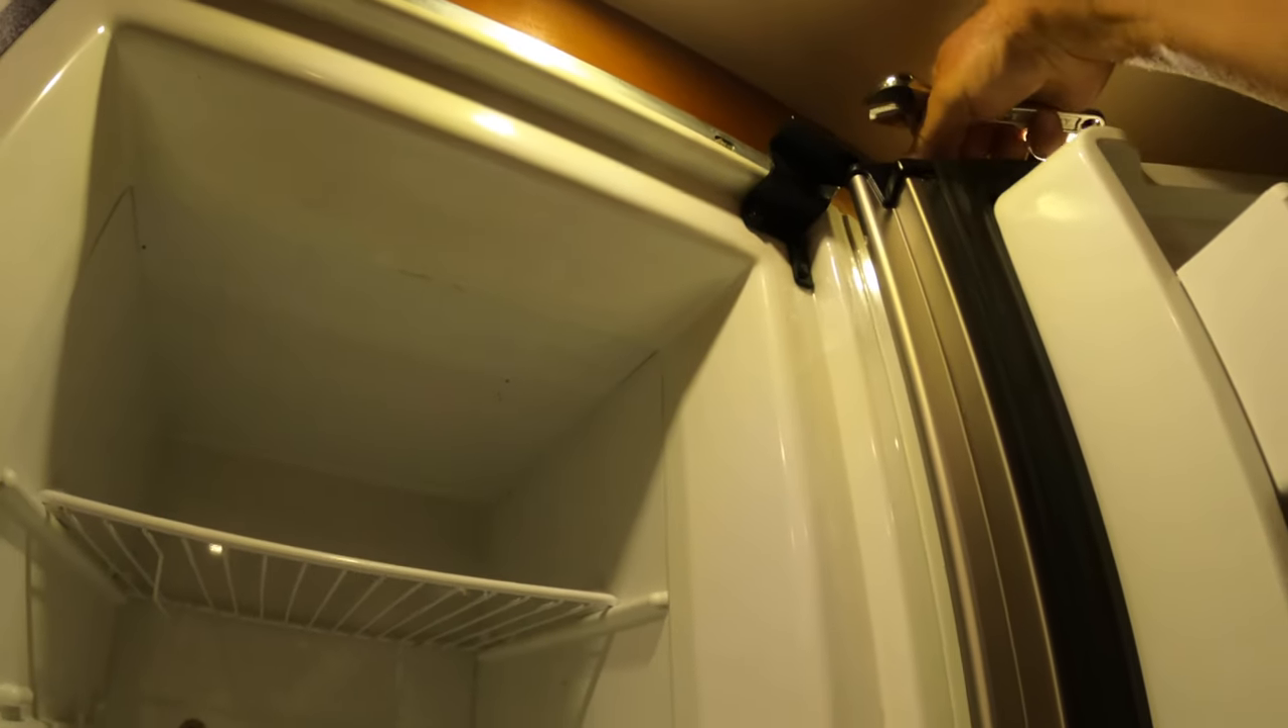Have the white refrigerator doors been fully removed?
No.